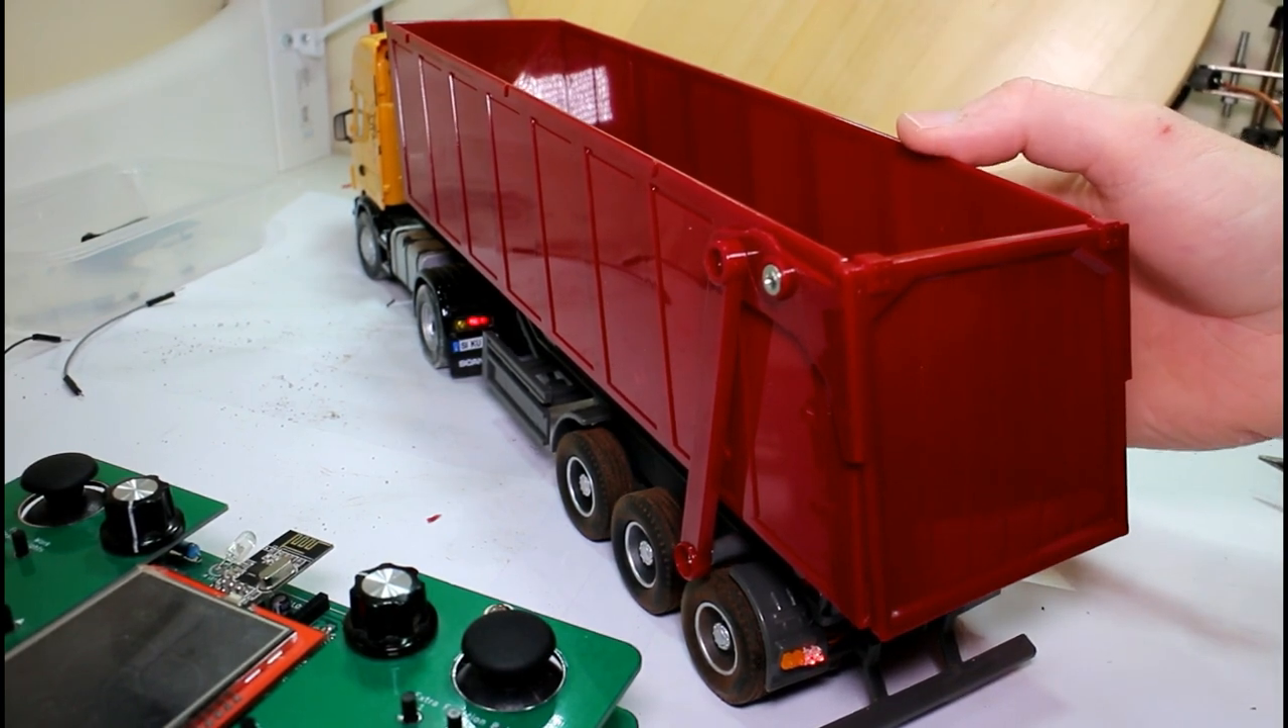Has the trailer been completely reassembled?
Yes.